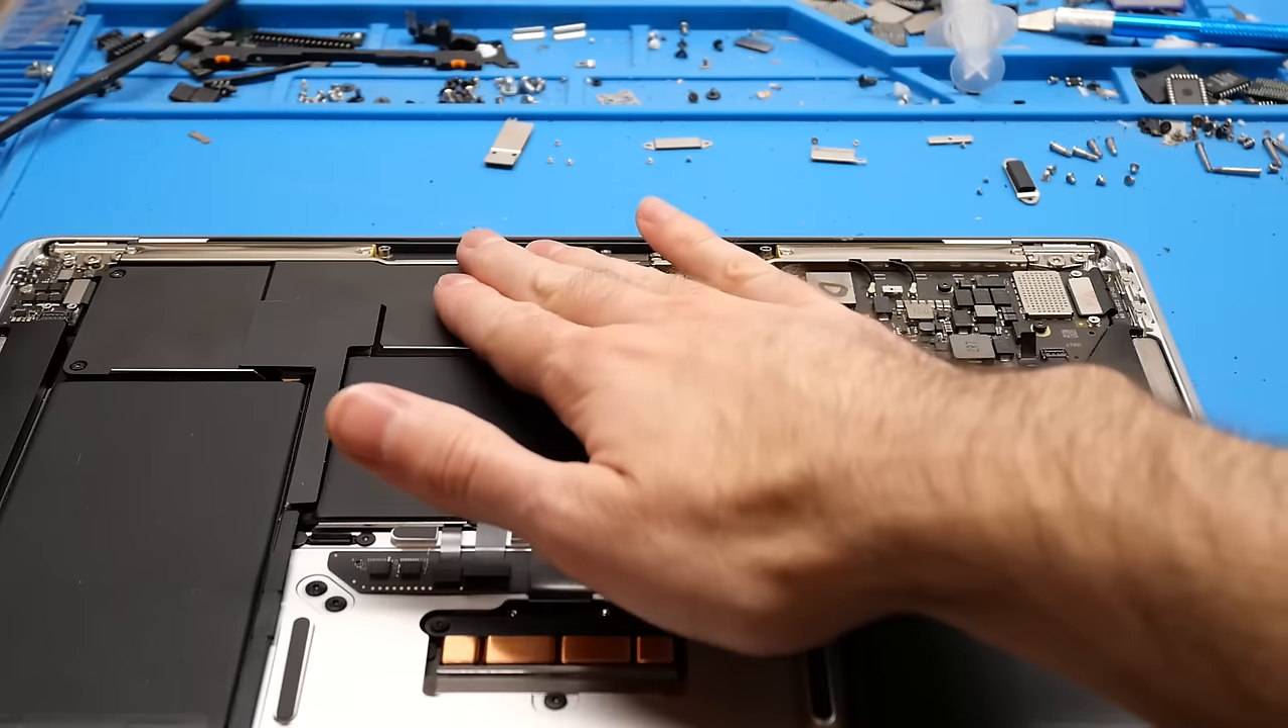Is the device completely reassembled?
No.